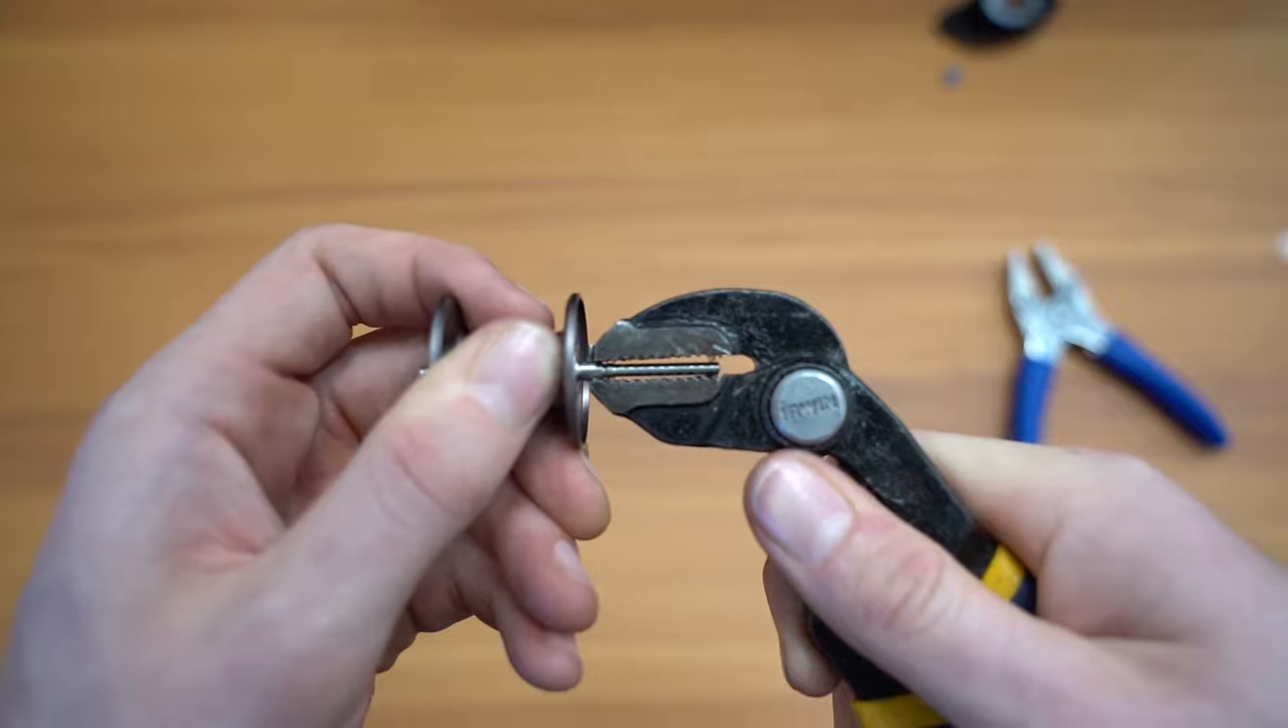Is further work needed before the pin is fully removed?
Yes.